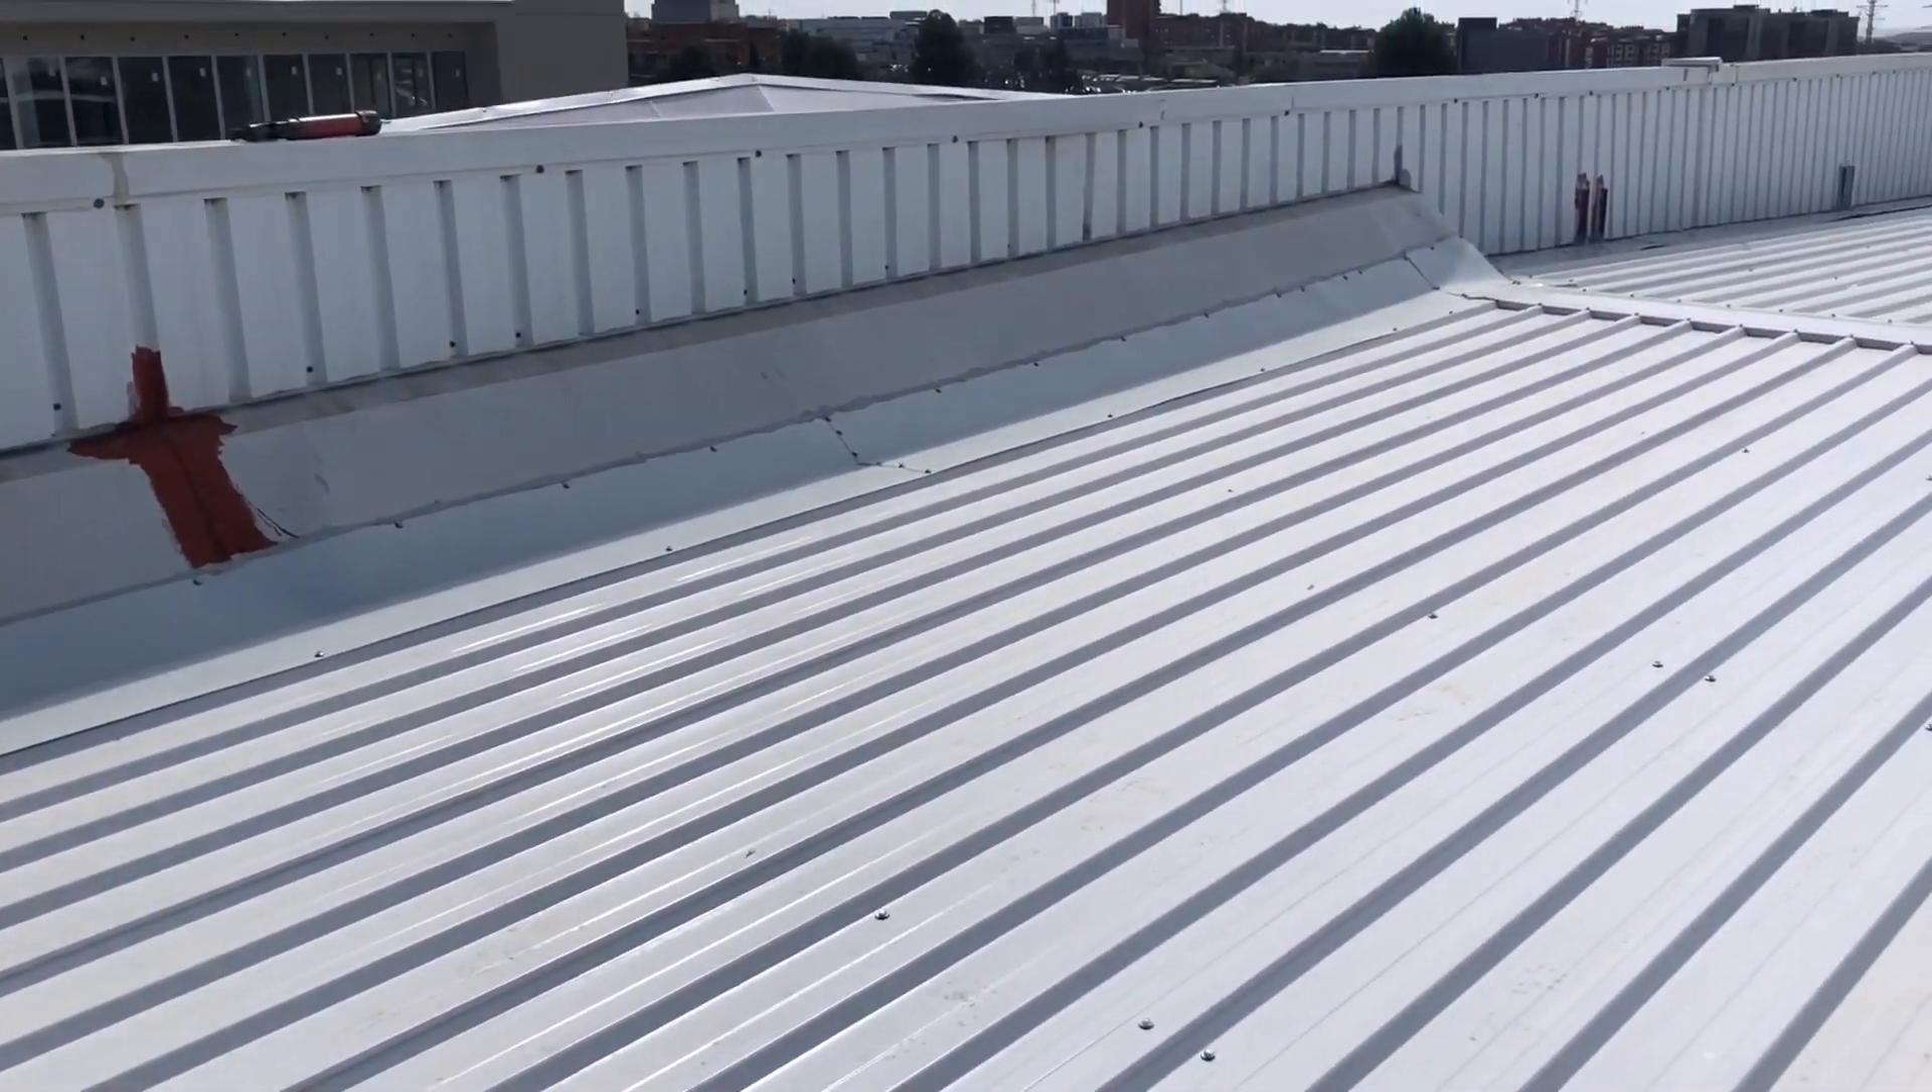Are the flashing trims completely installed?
Yes.